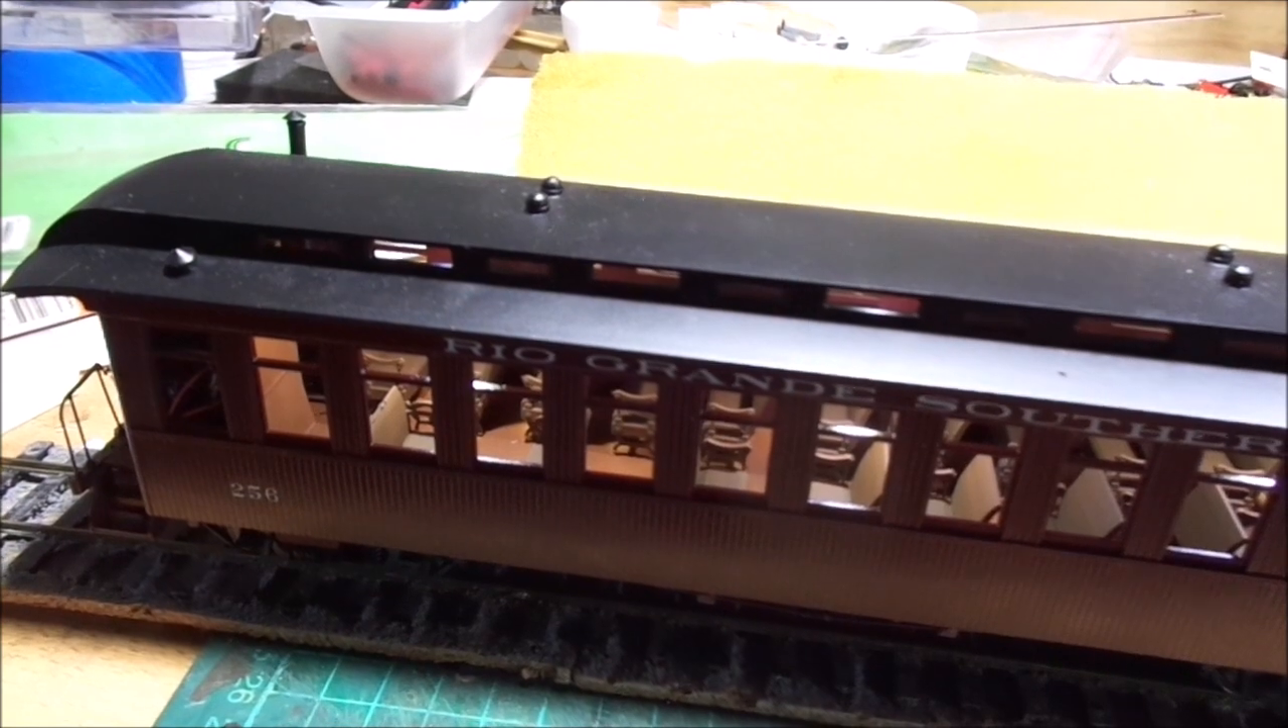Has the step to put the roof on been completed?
Yes.